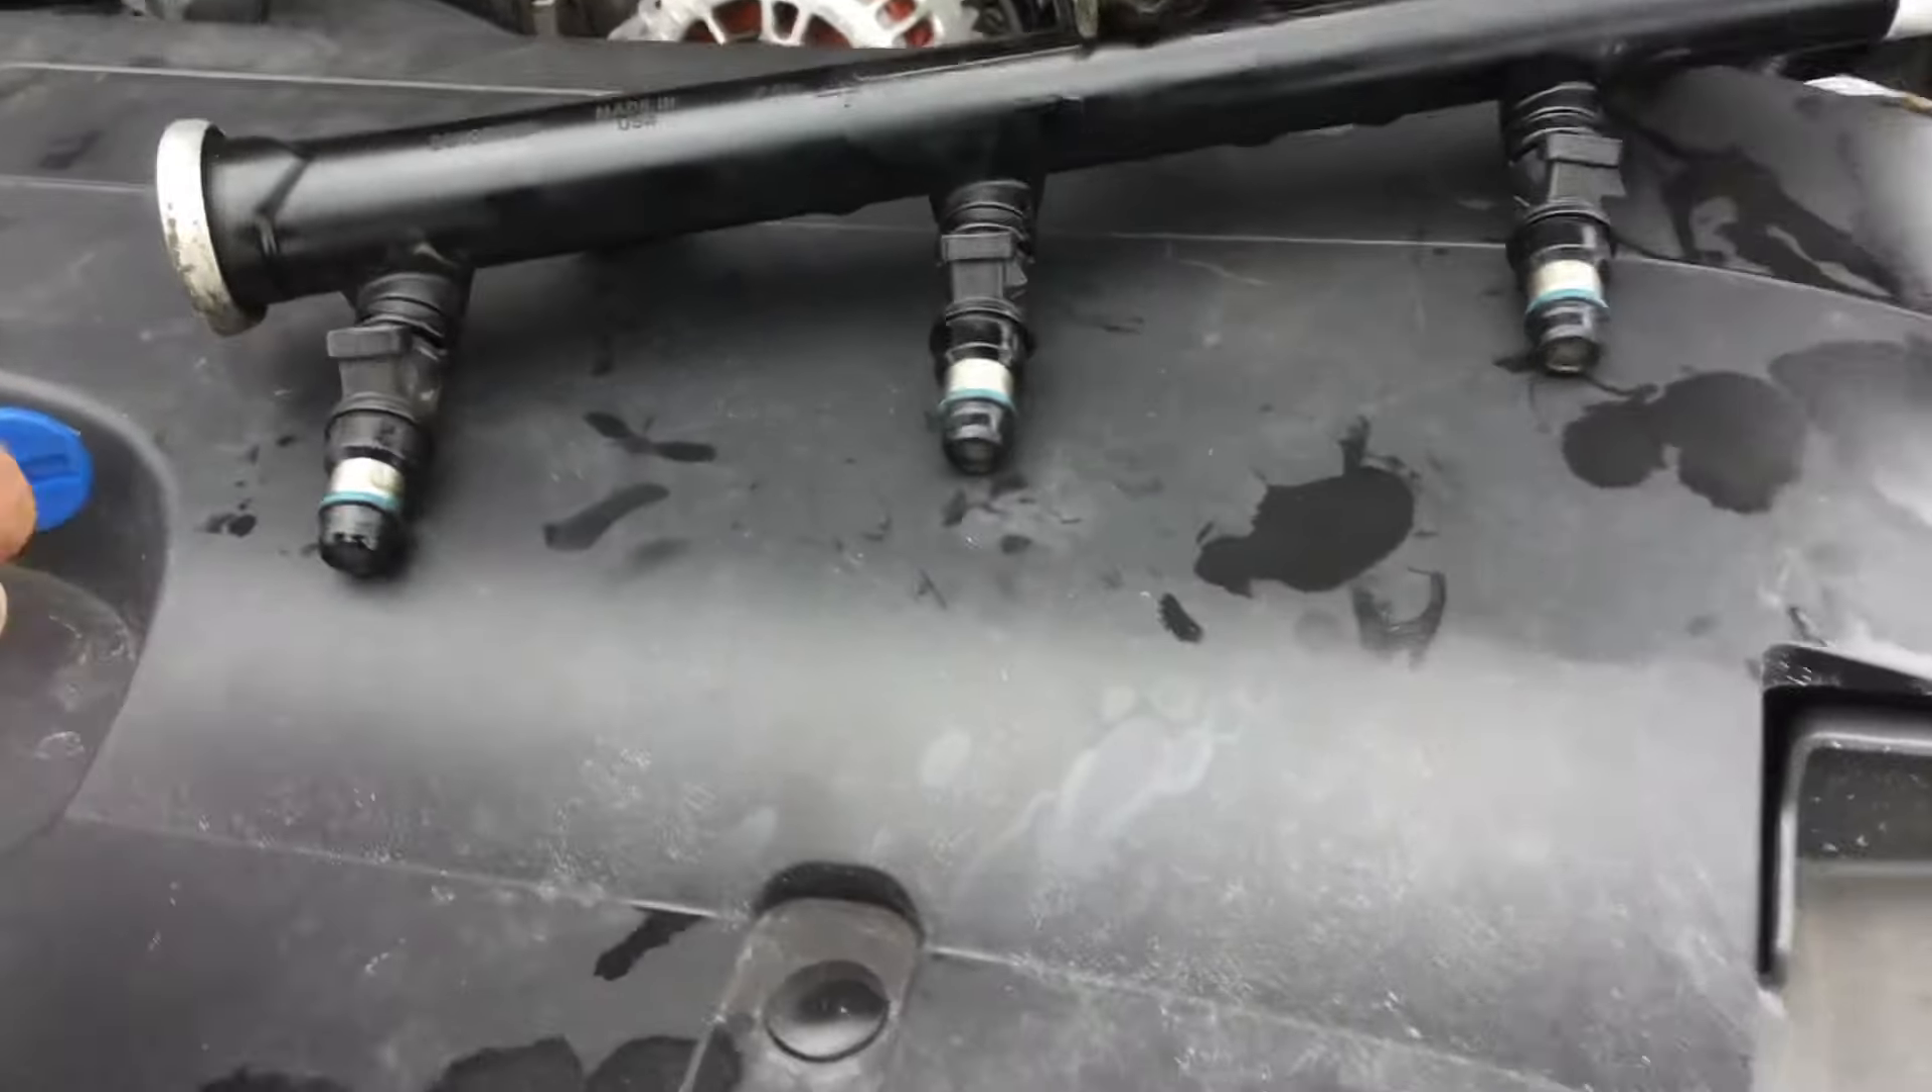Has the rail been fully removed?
Yes.